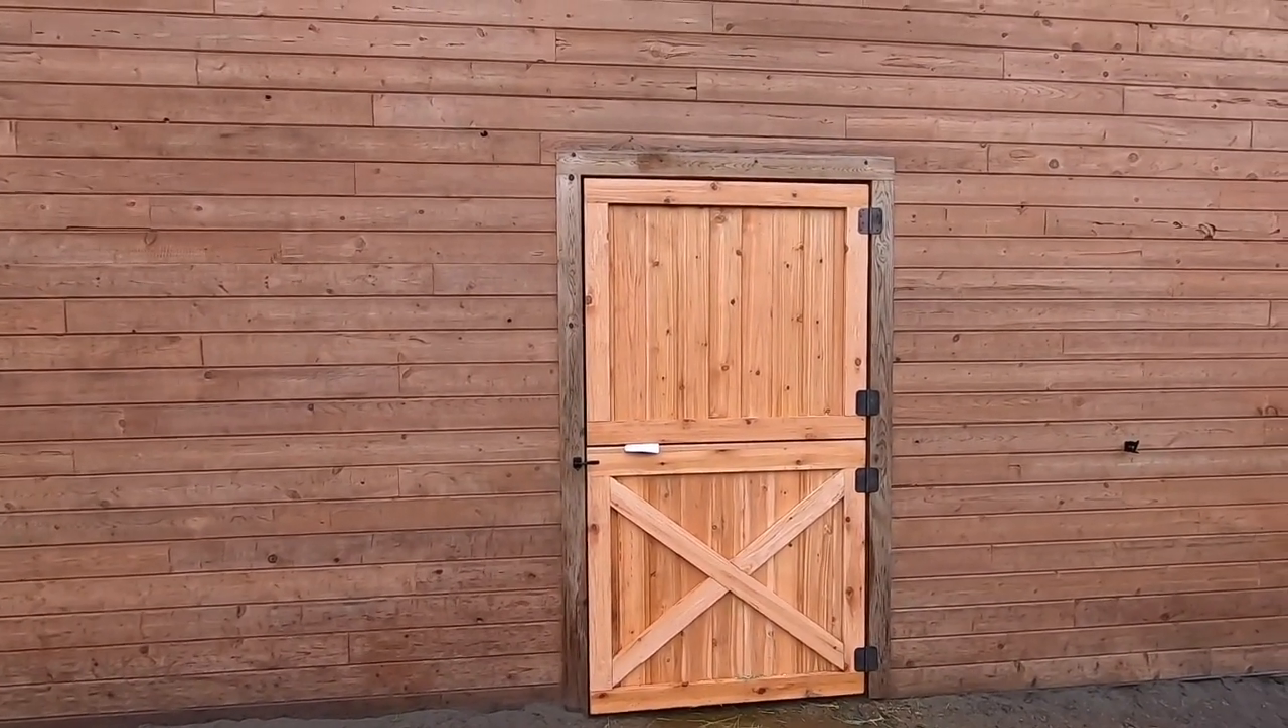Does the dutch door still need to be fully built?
No.